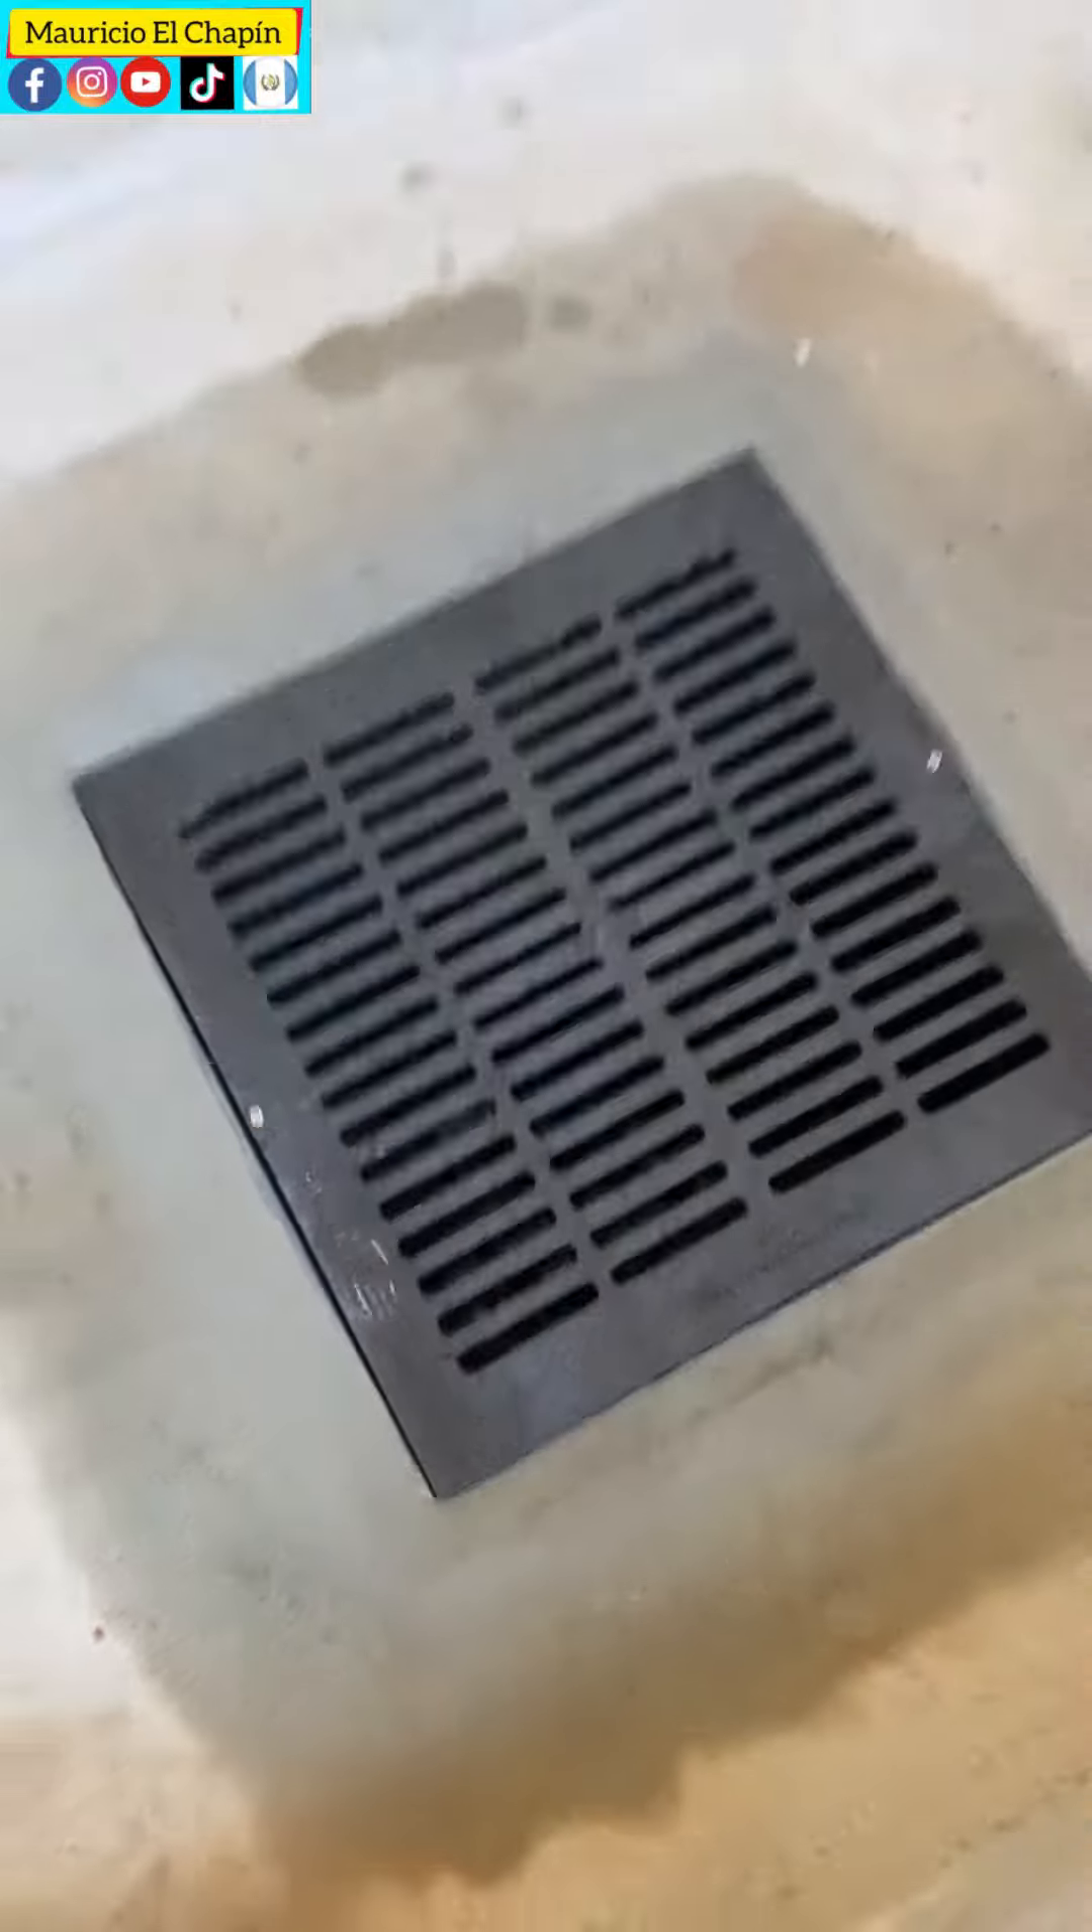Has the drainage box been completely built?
Yes.